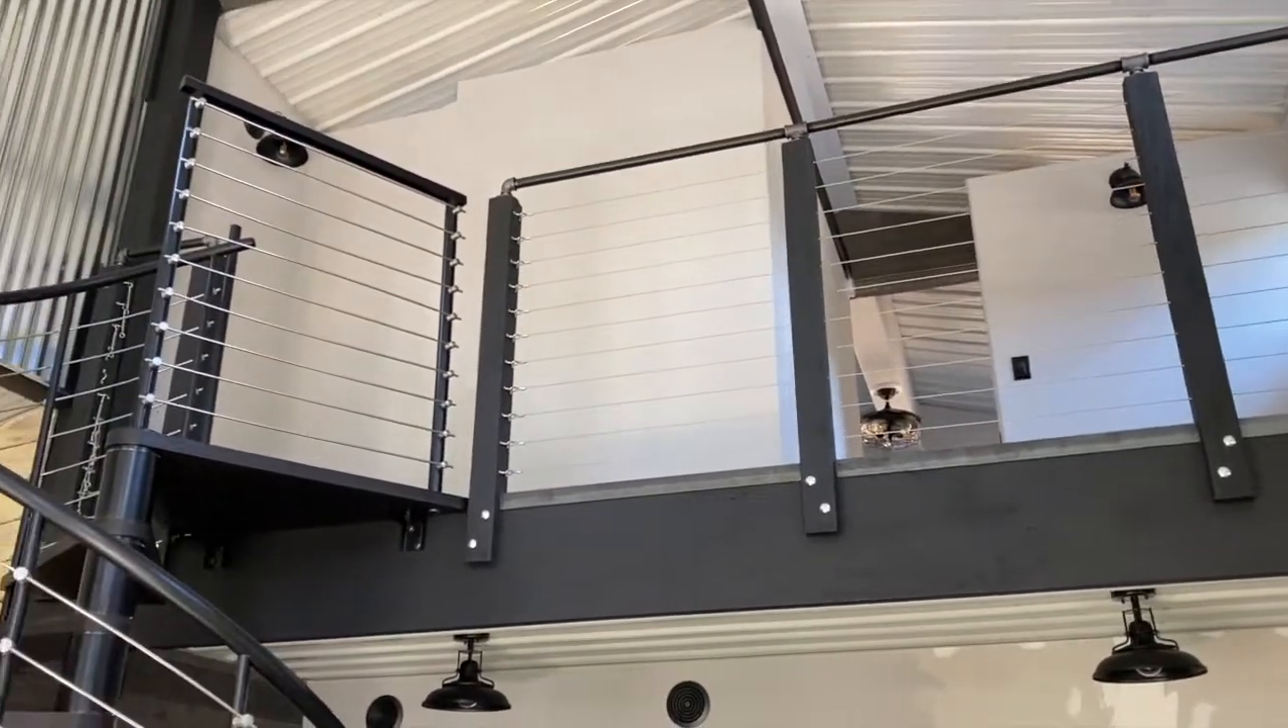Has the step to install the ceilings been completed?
Yes.